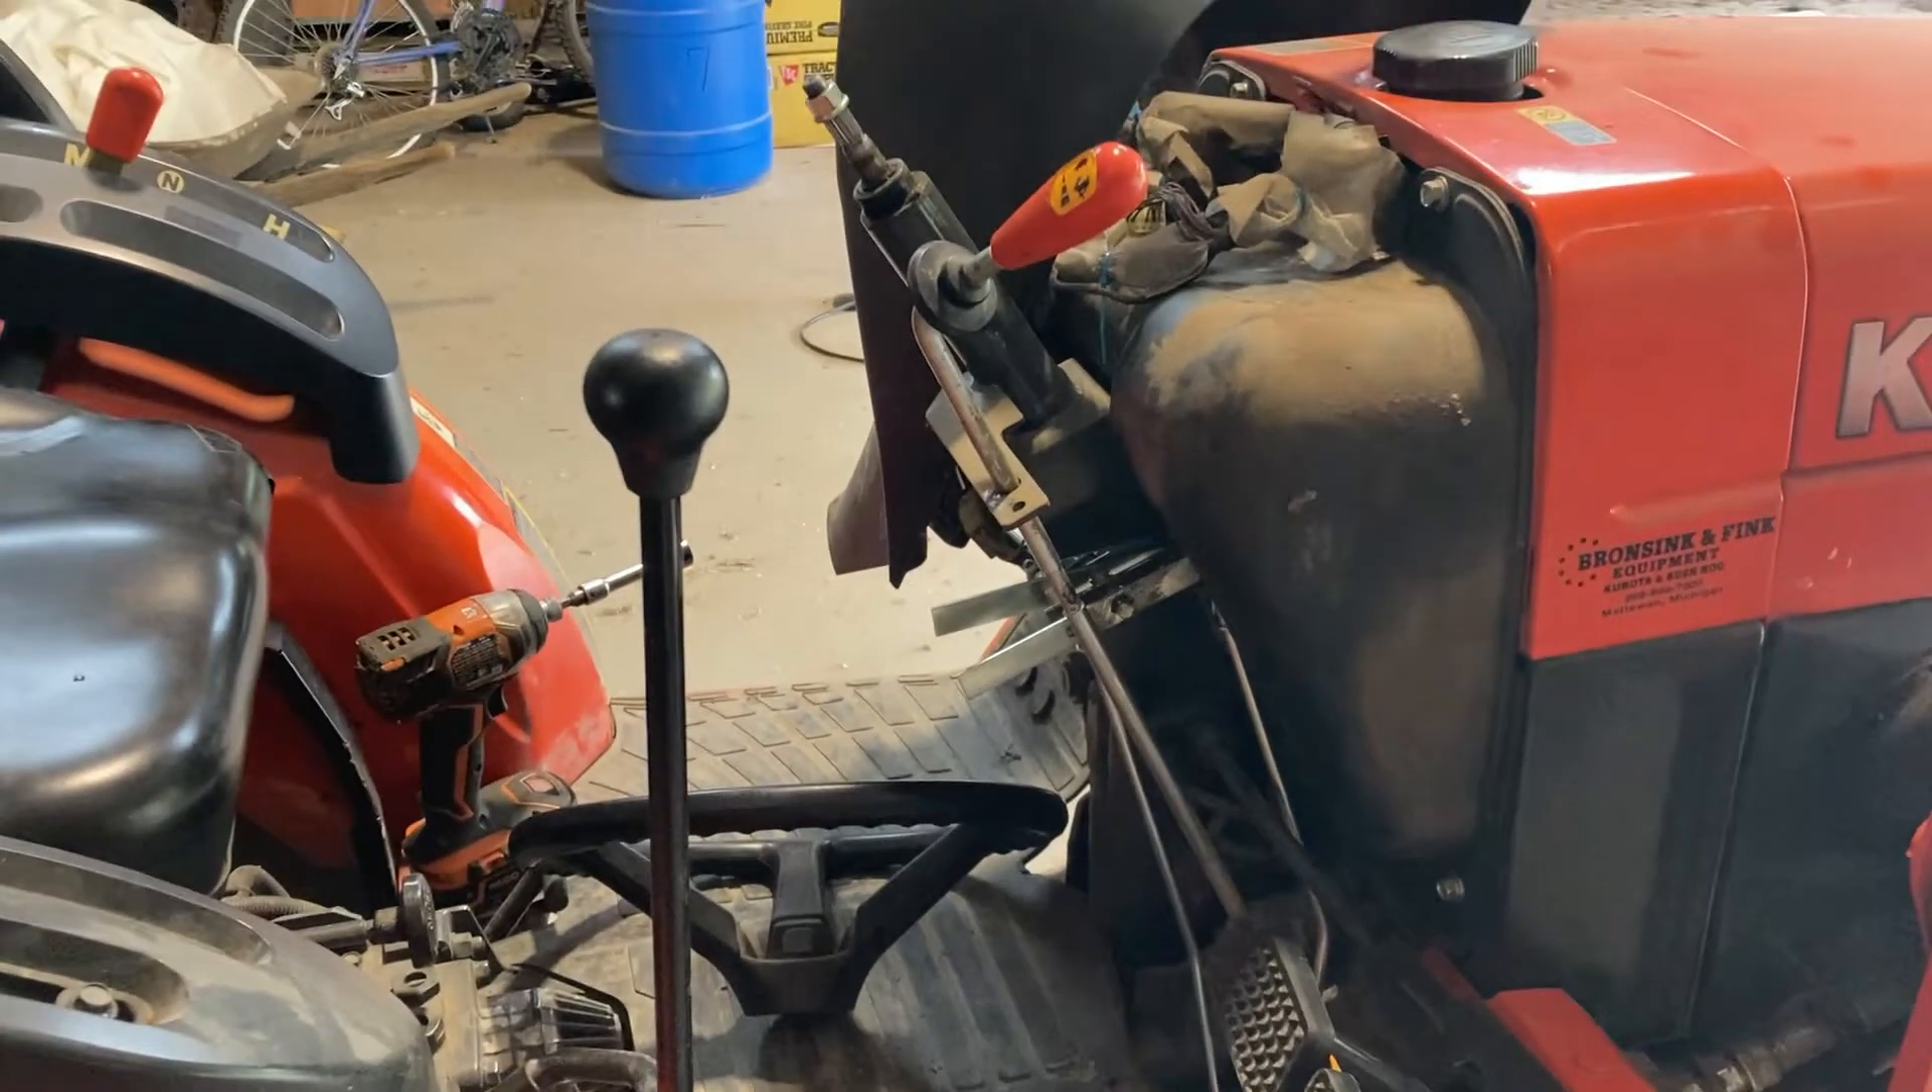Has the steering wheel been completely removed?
Yes.